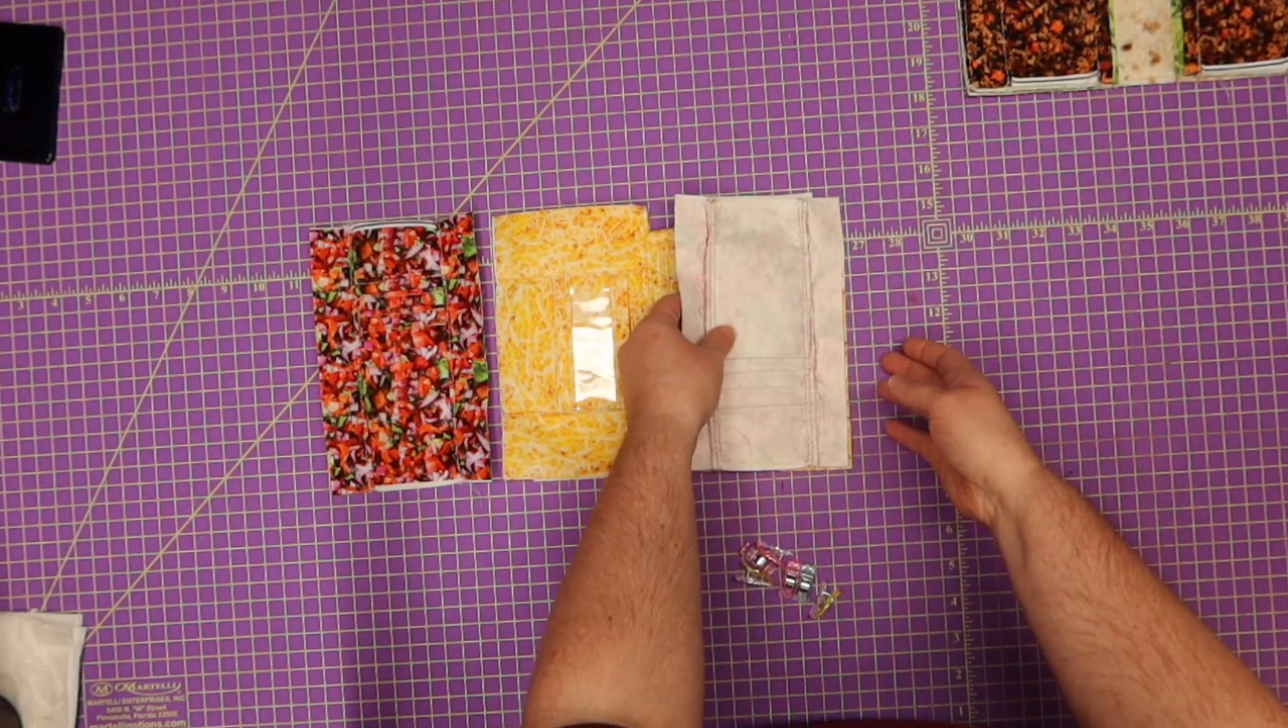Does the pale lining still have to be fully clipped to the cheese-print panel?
Yes.